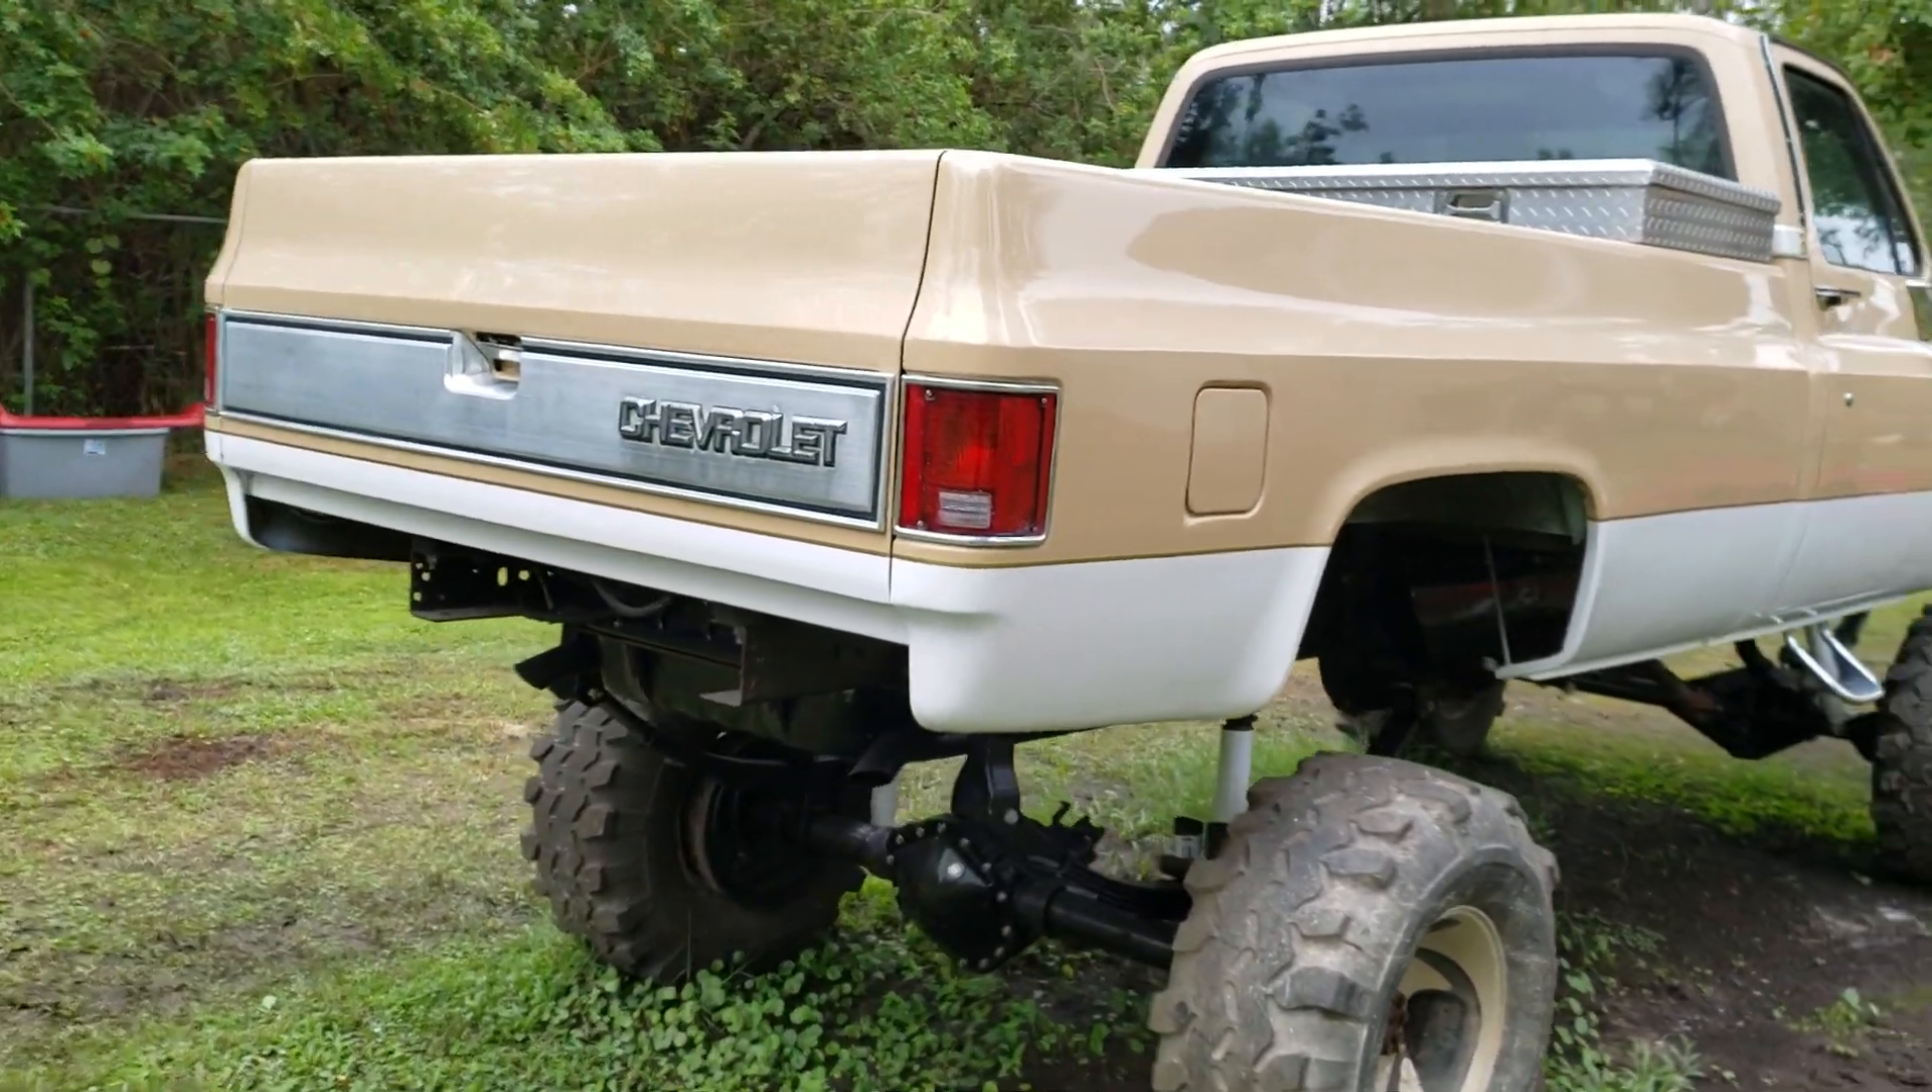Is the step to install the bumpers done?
No.